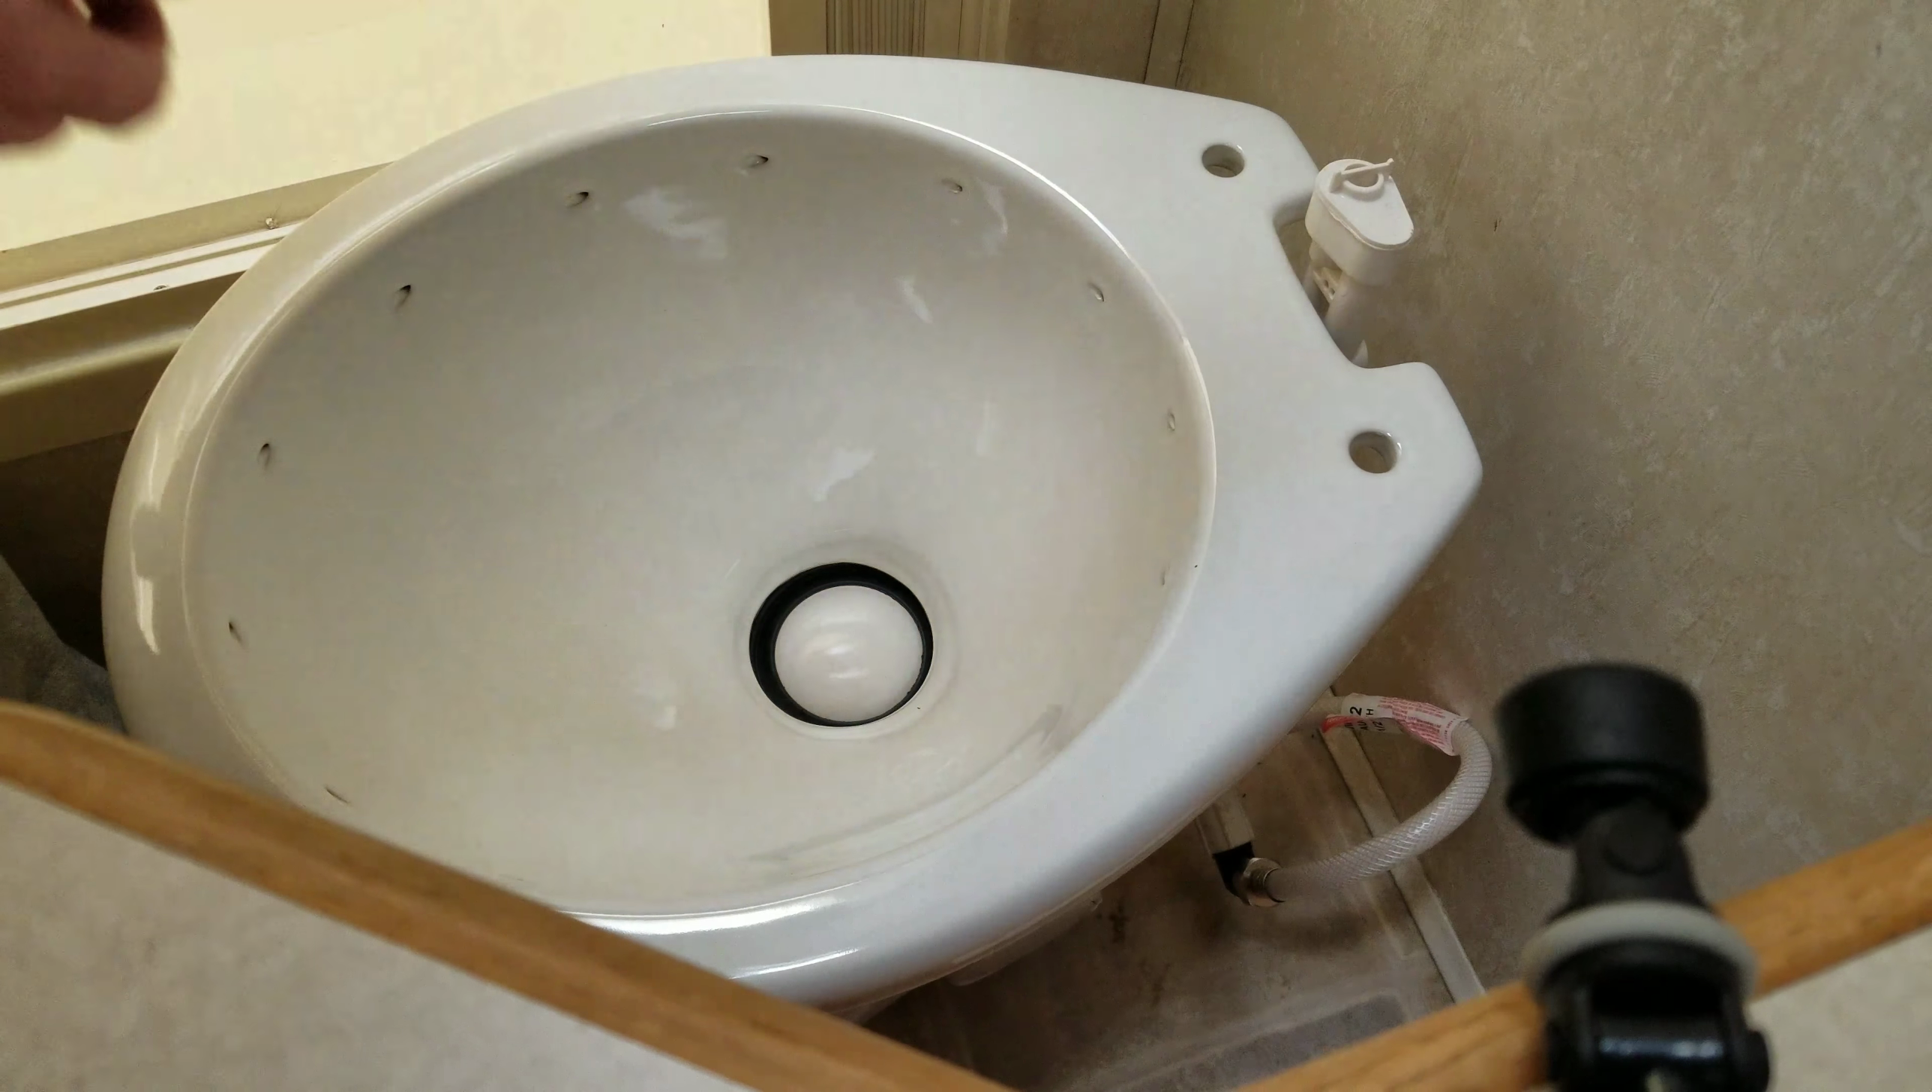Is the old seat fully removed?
Yes.